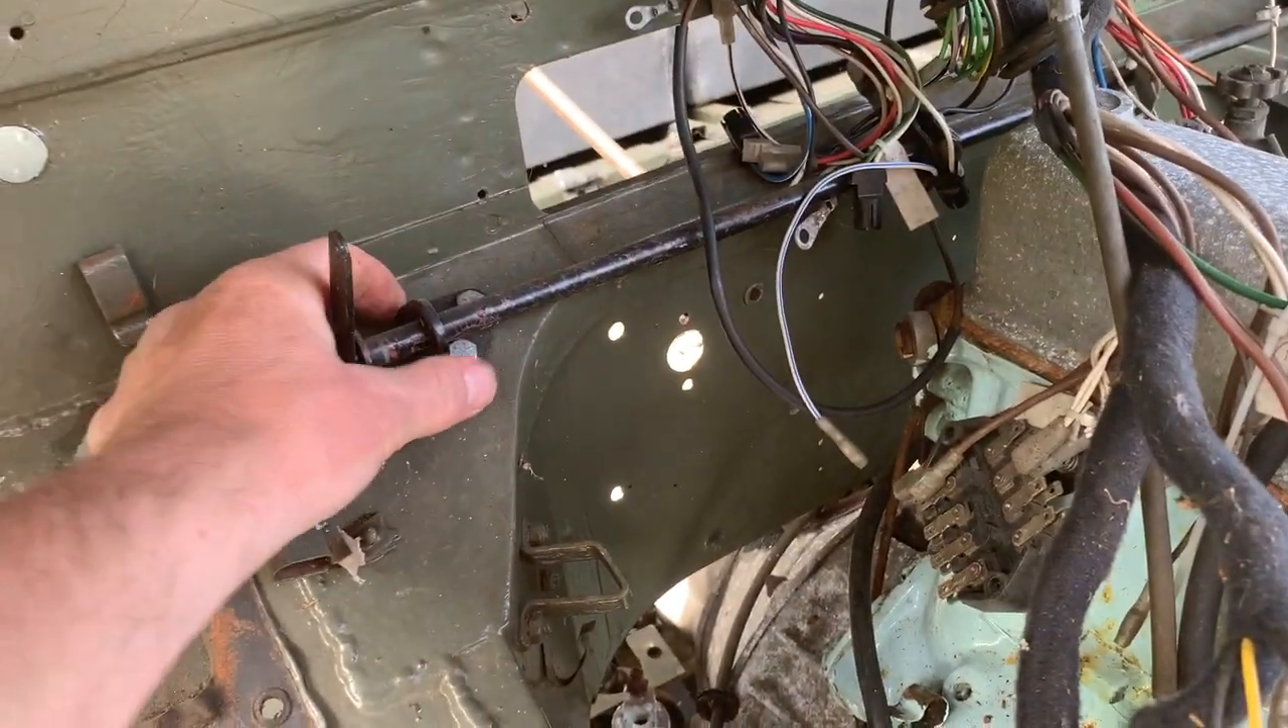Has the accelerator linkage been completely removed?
No.